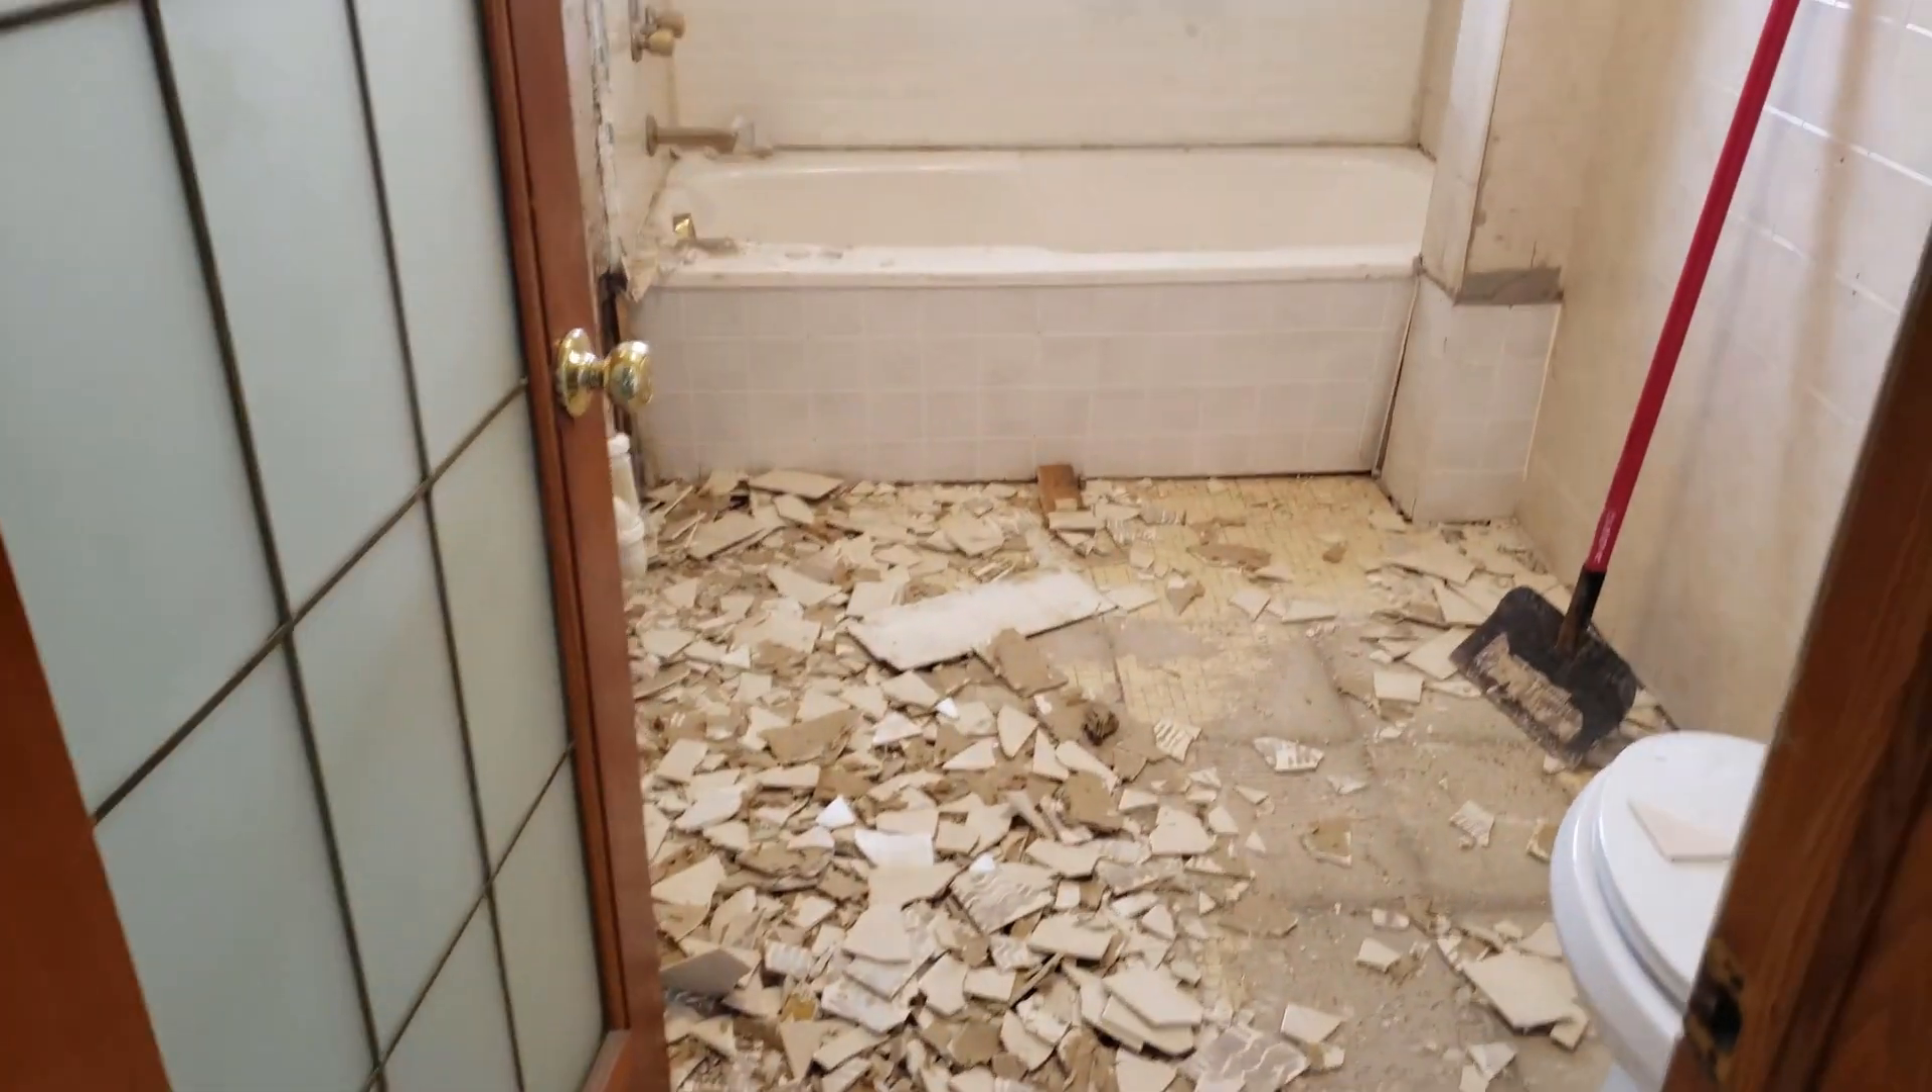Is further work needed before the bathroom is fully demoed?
Yes.